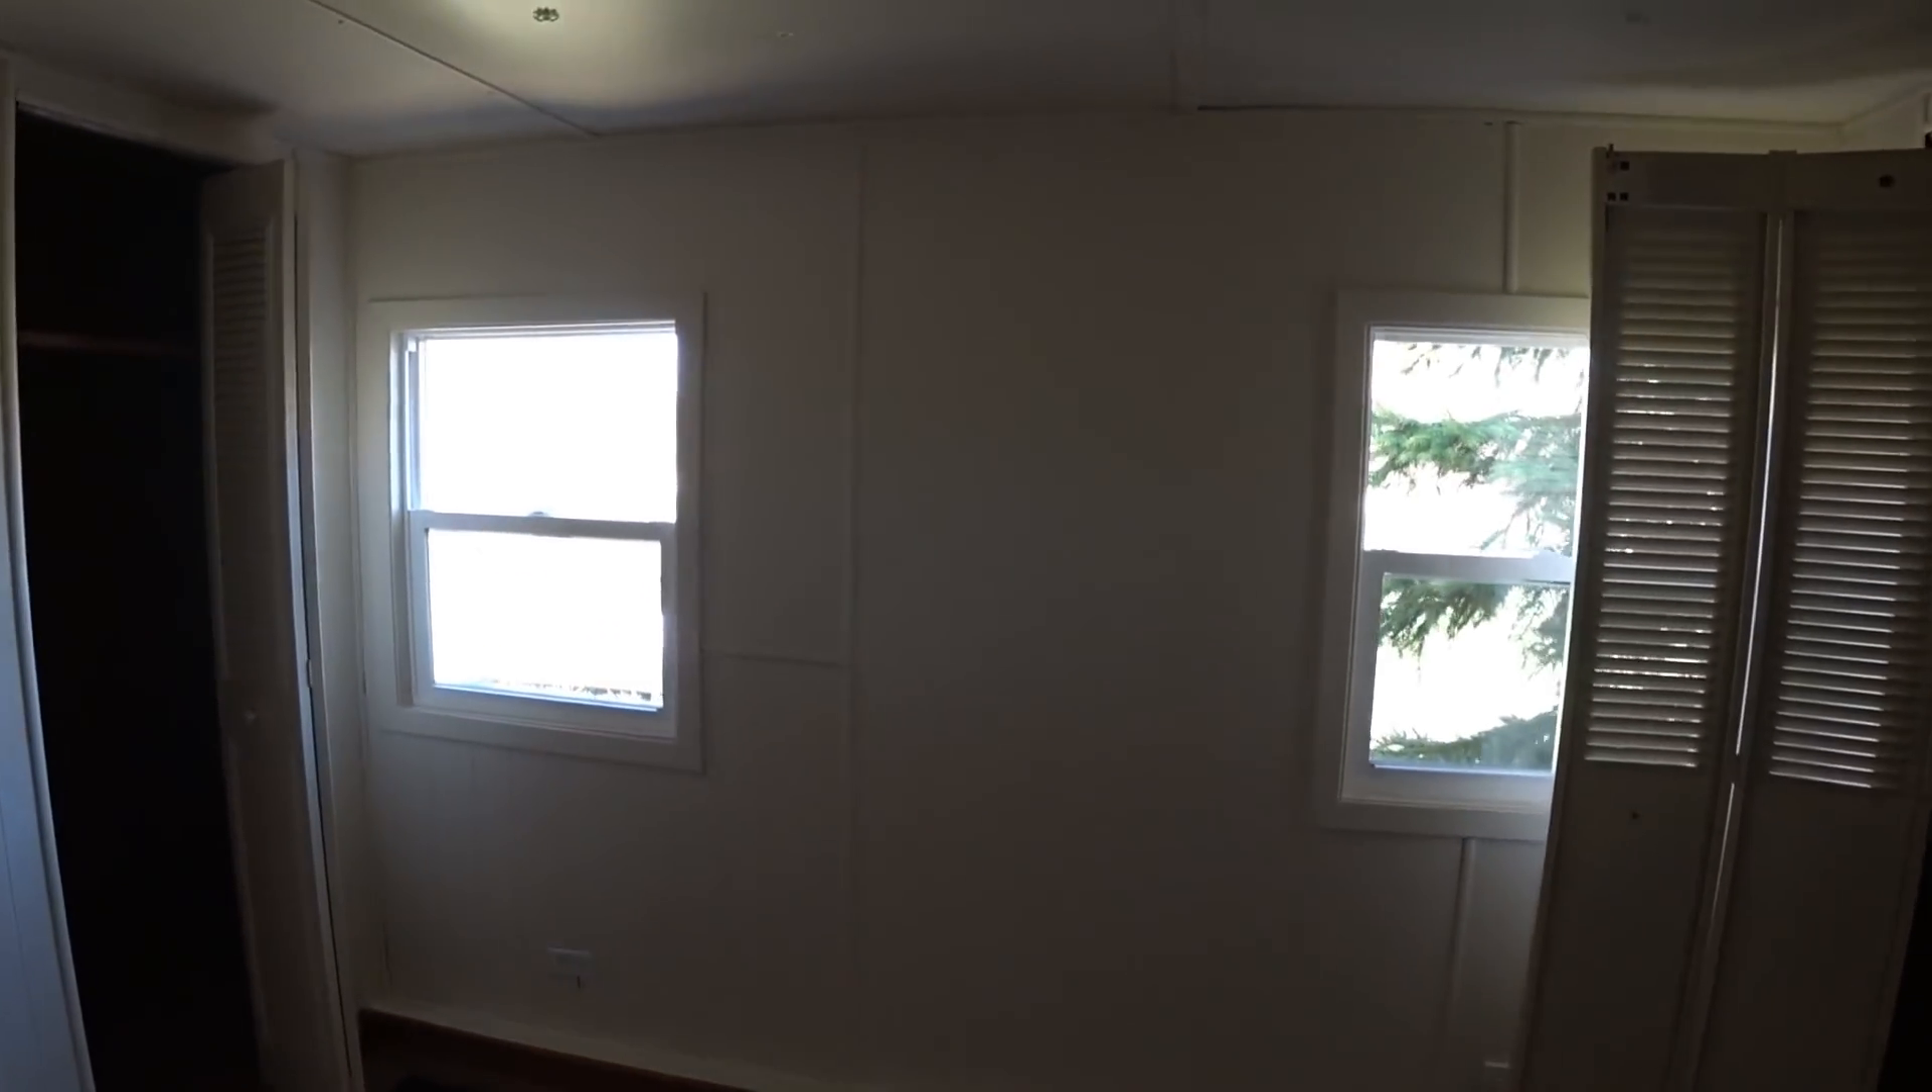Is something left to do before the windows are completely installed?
No.